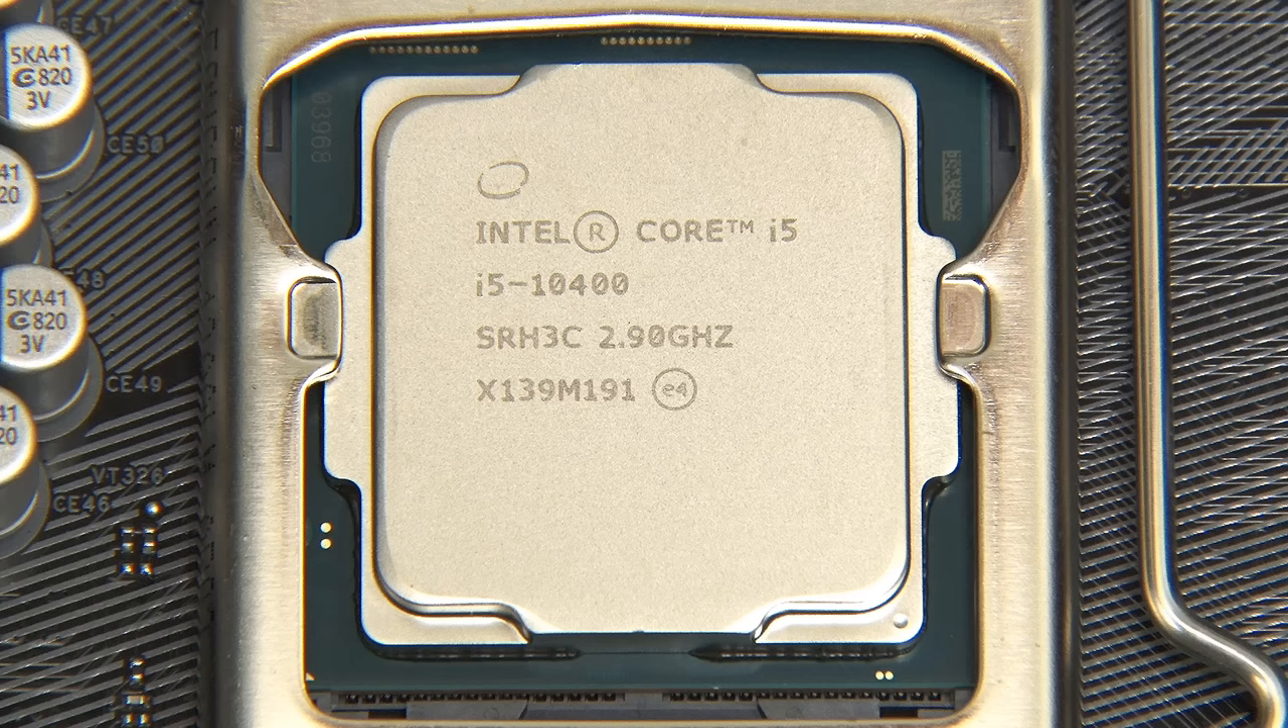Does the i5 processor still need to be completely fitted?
No.